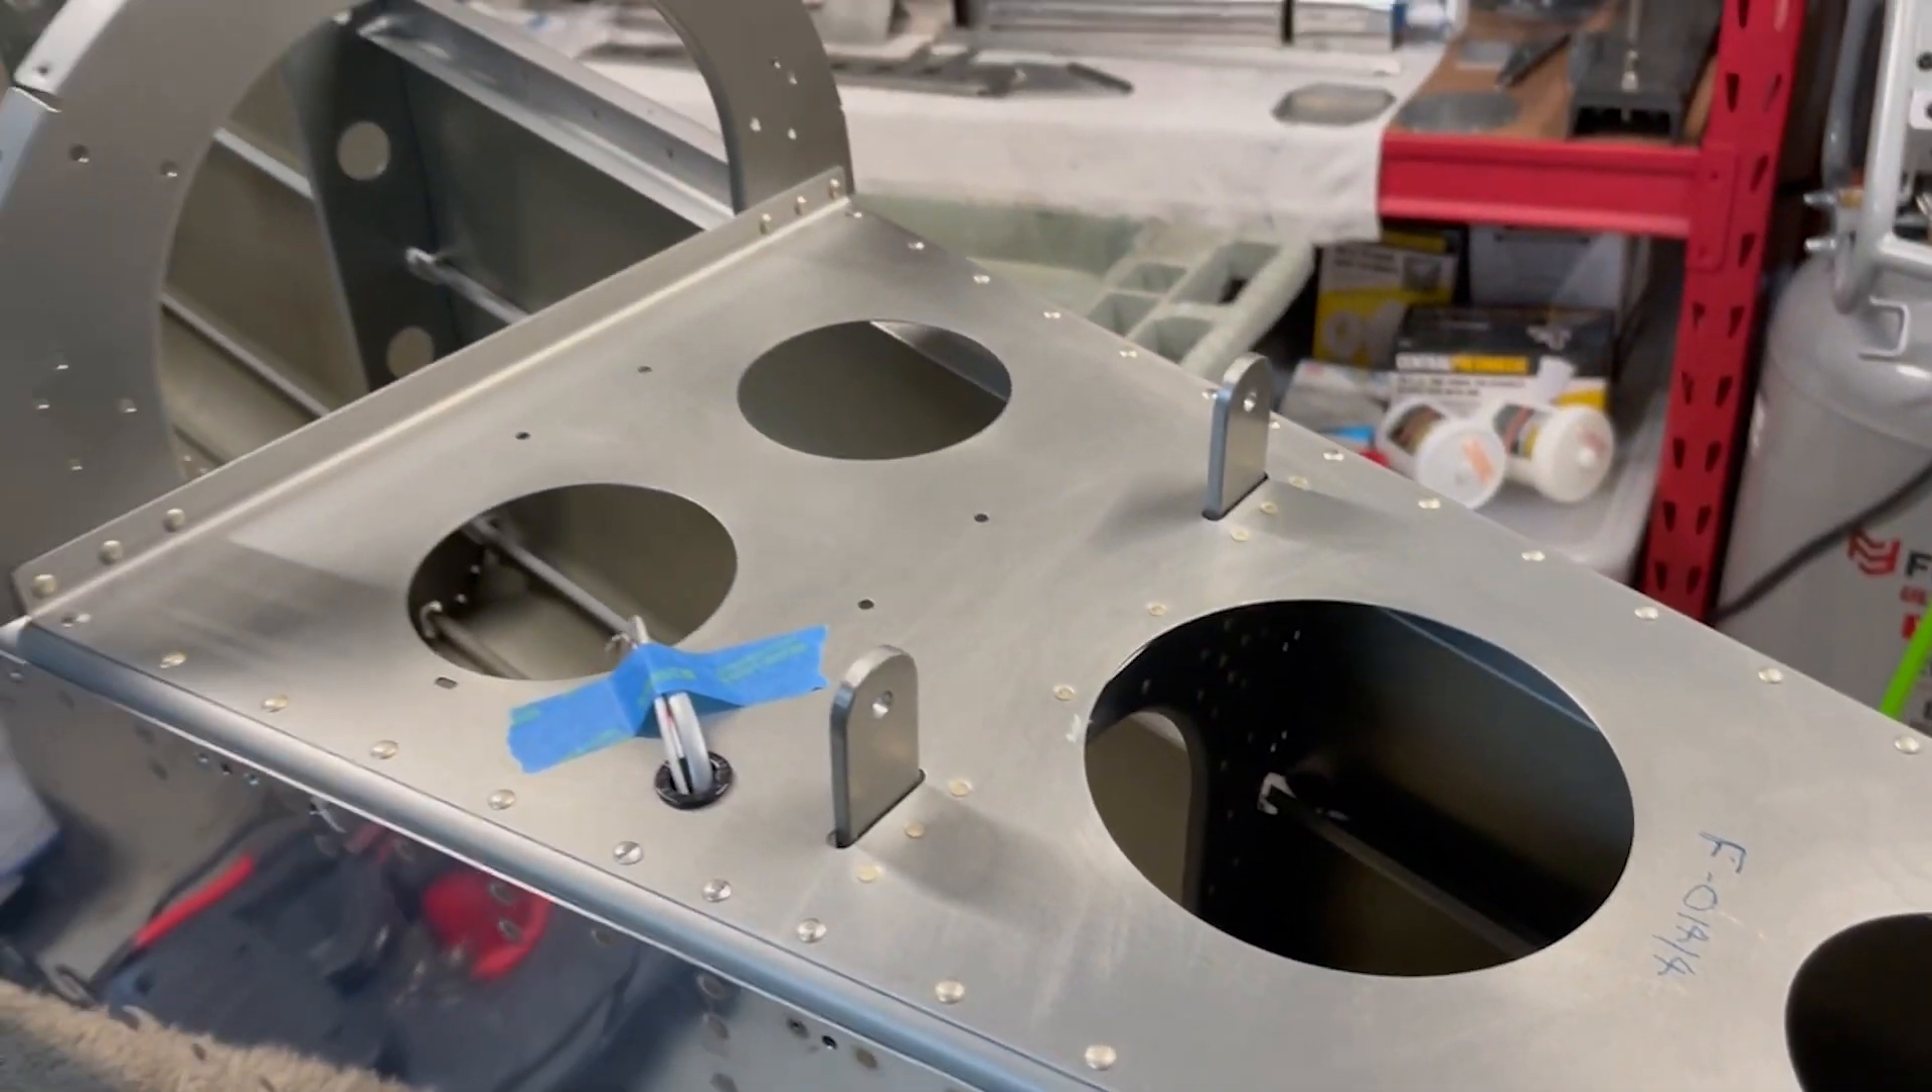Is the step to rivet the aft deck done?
Yes.